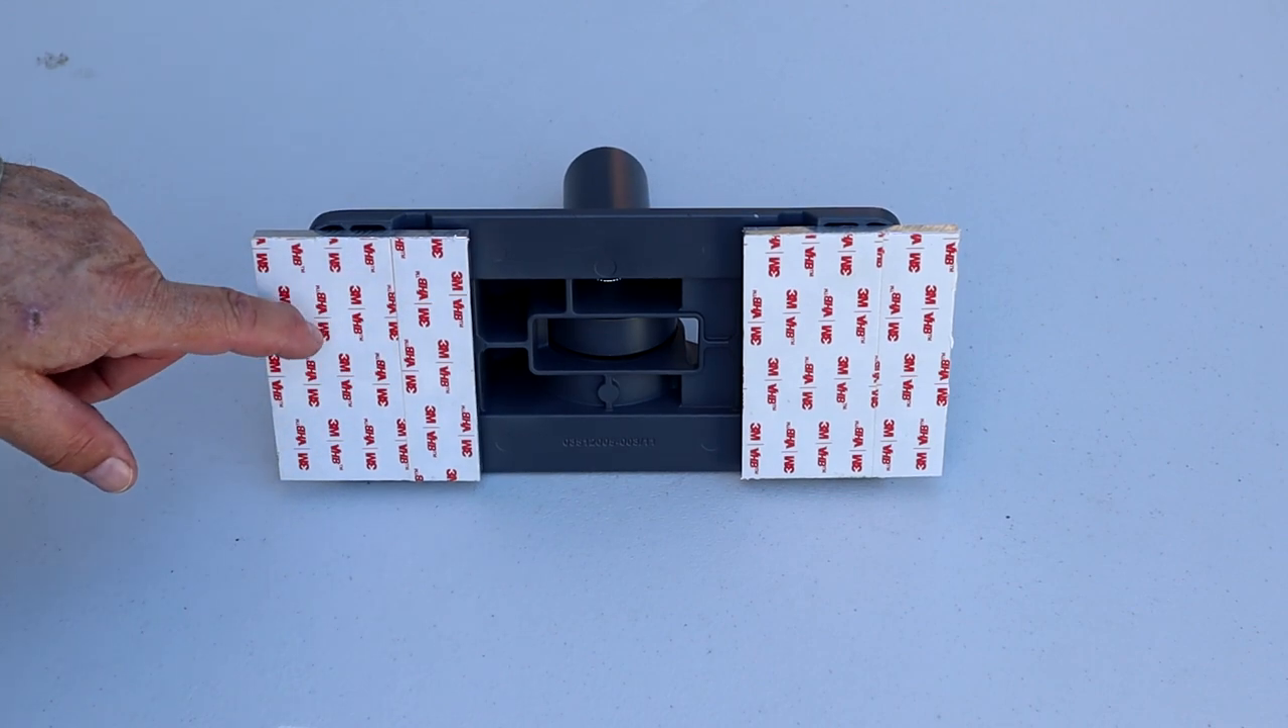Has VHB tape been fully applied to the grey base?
Yes.